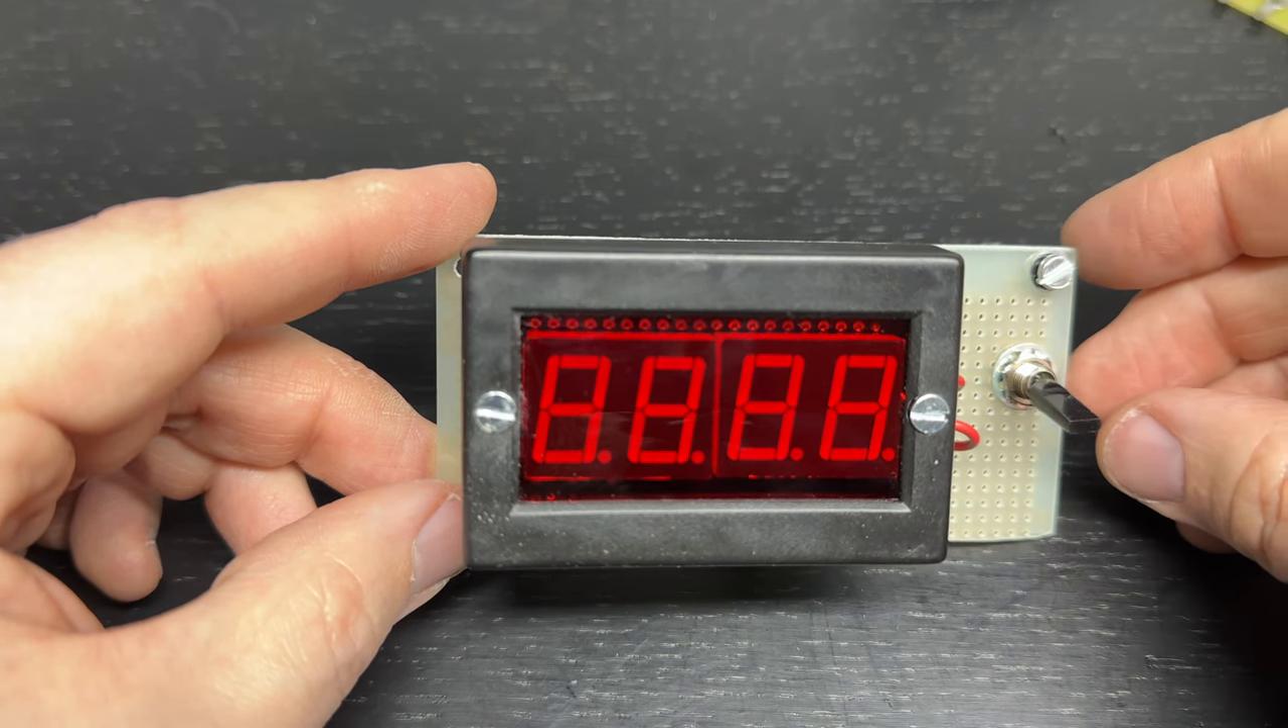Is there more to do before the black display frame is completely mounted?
No.